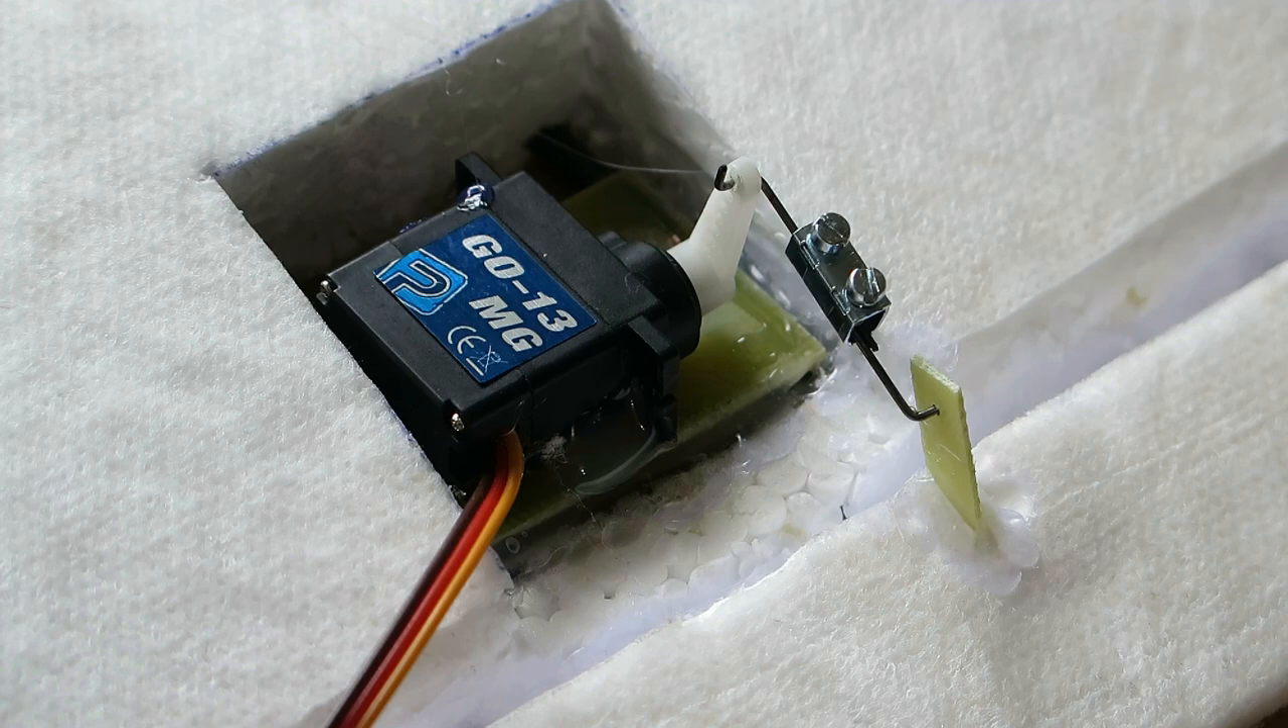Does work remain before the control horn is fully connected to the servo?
No.